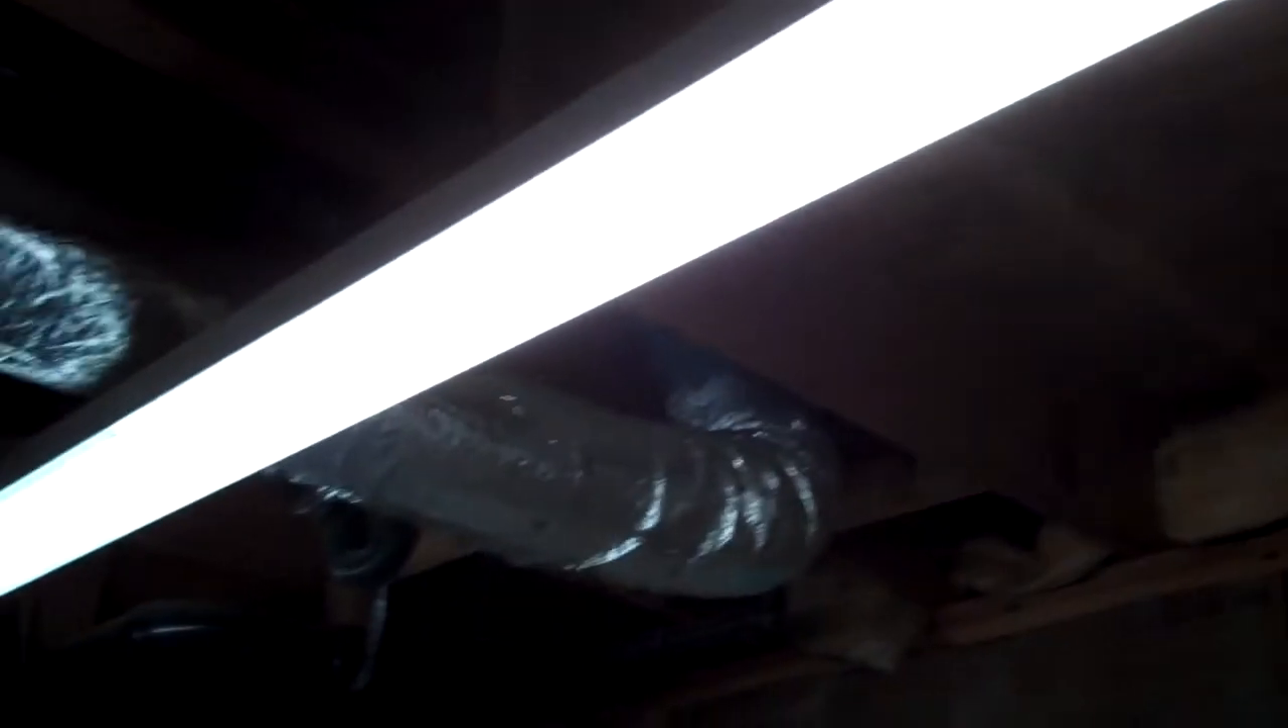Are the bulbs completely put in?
Yes.